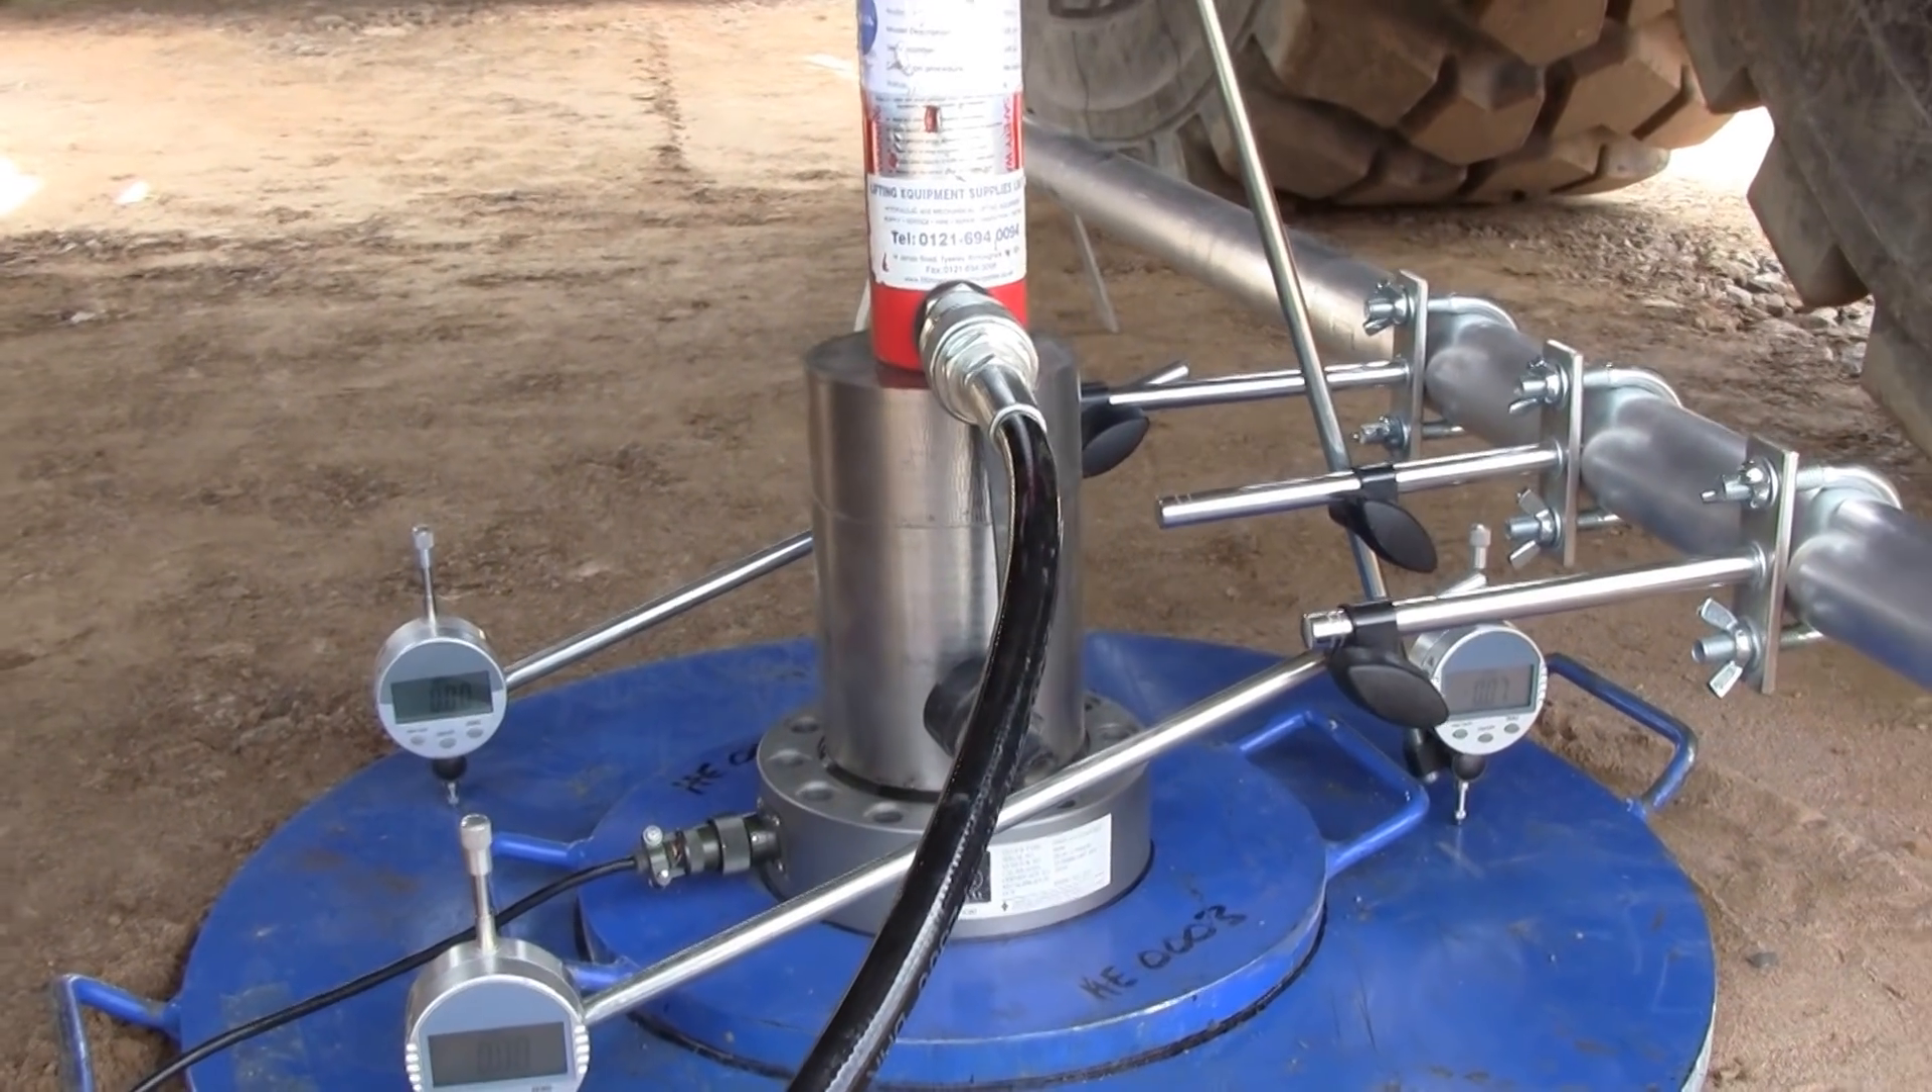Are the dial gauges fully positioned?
Yes.